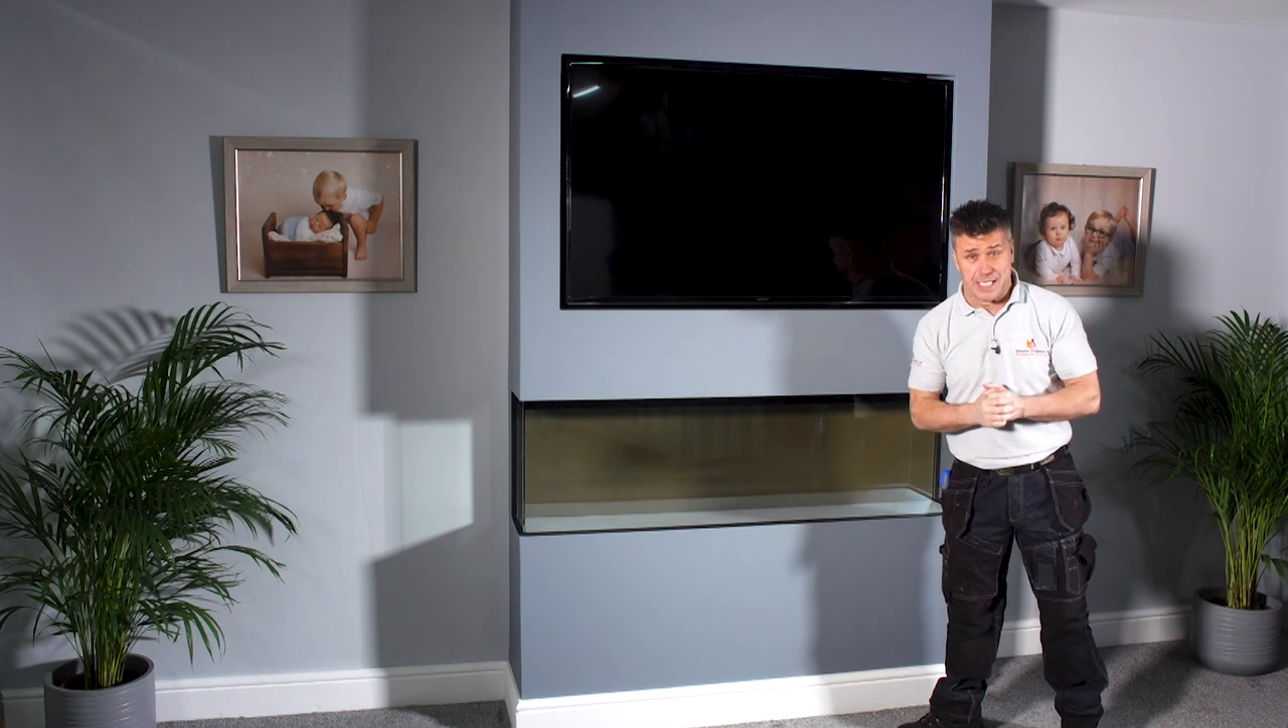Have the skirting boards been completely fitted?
Yes.